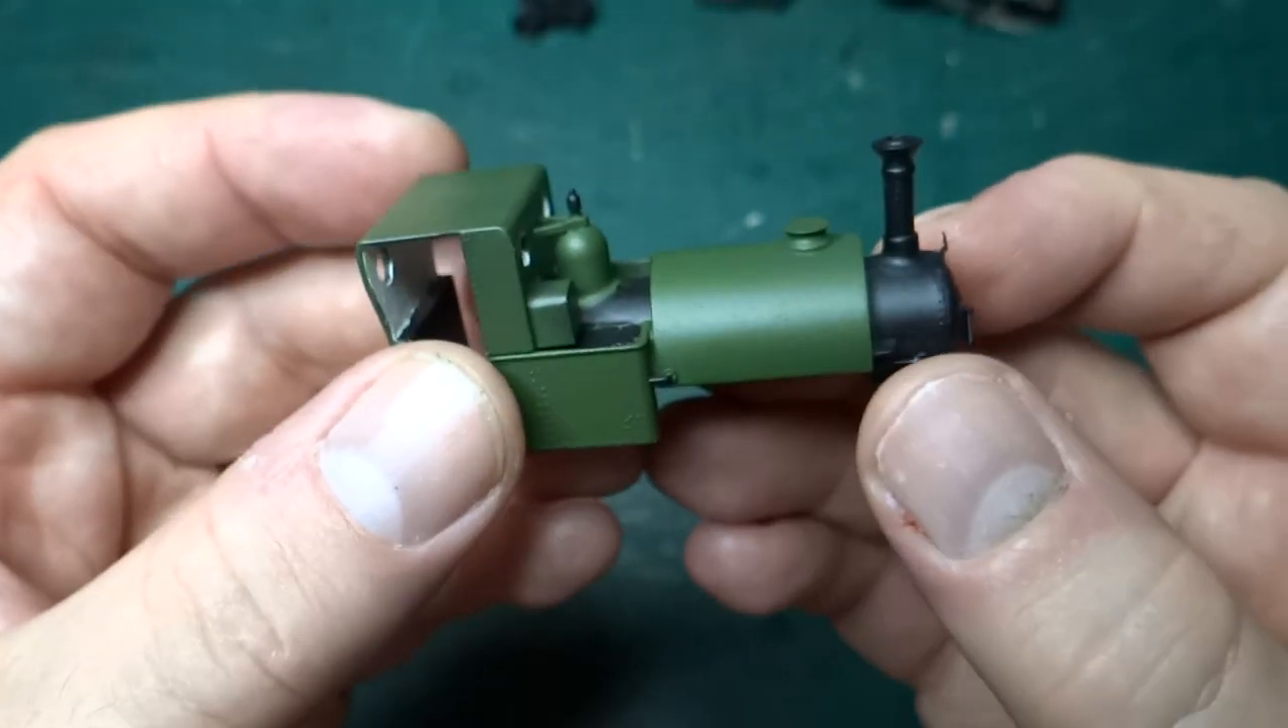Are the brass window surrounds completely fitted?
No.